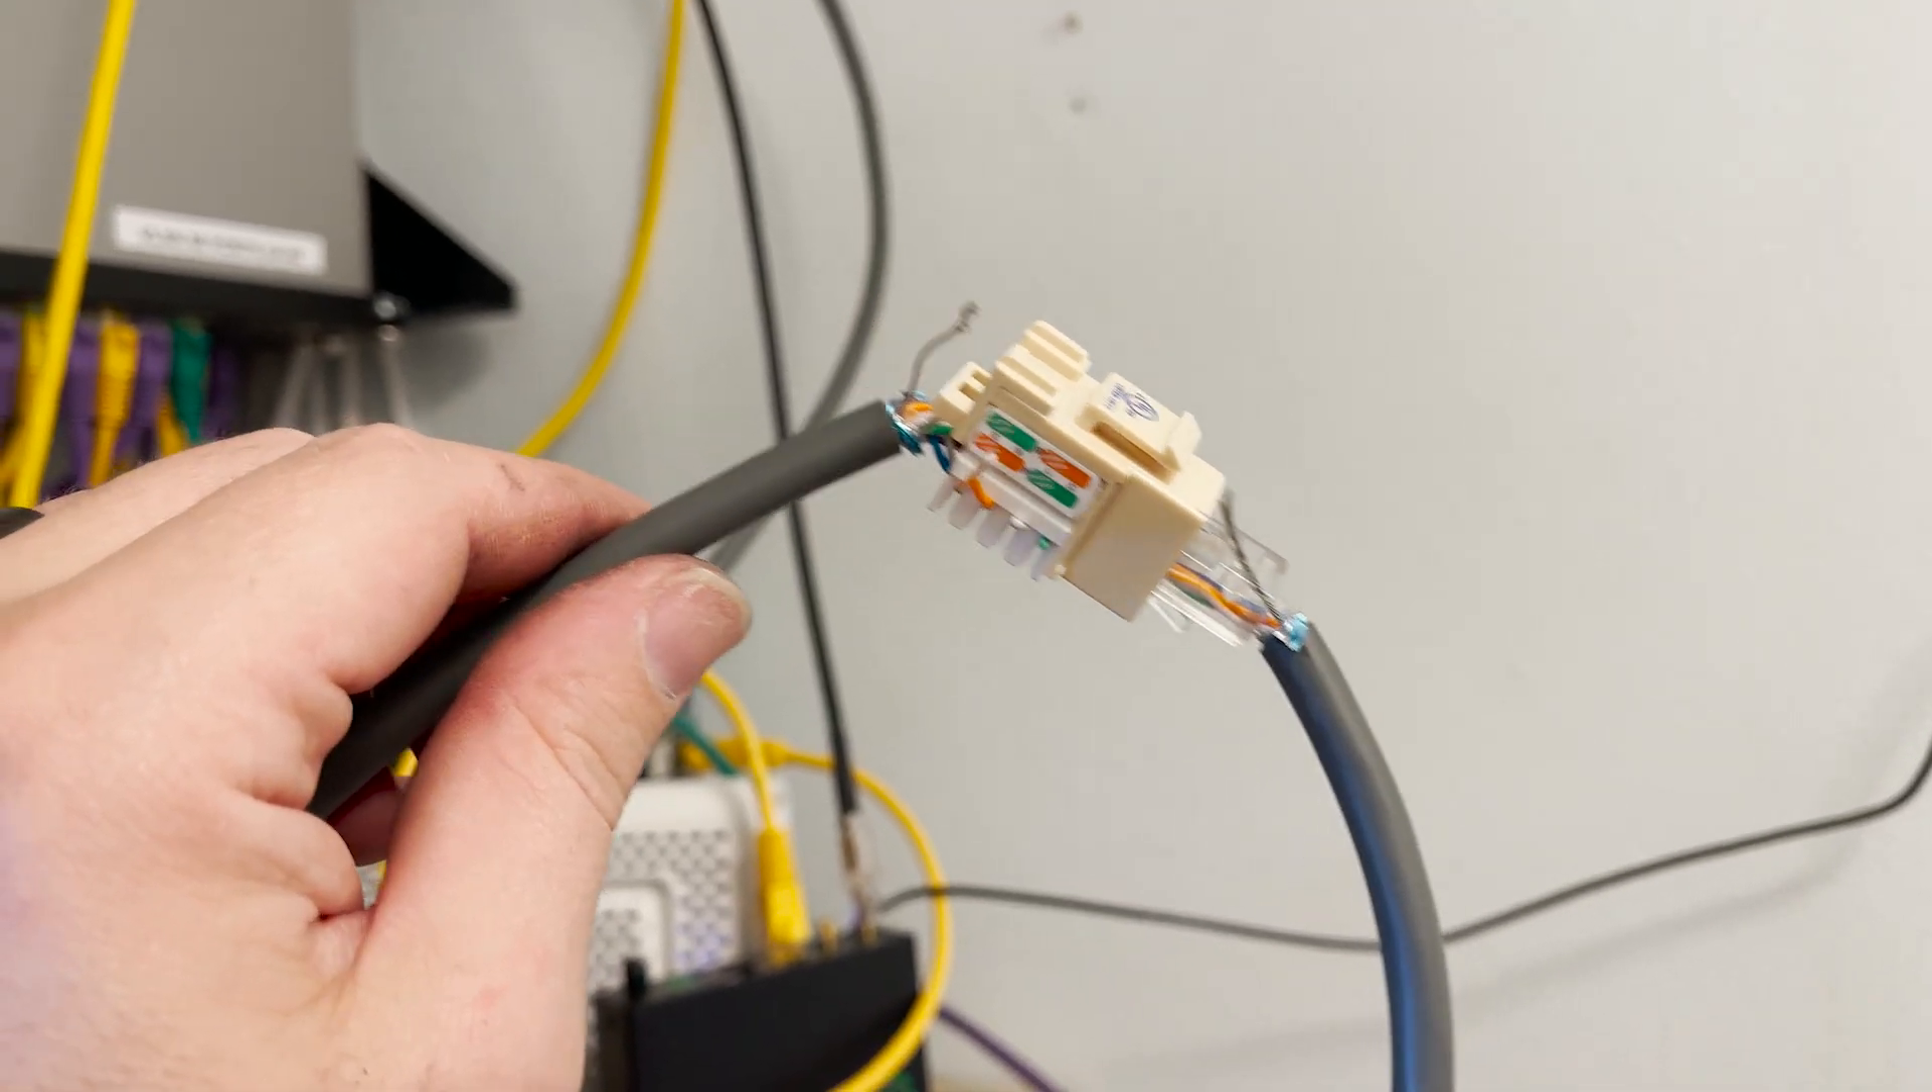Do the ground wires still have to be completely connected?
Yes.